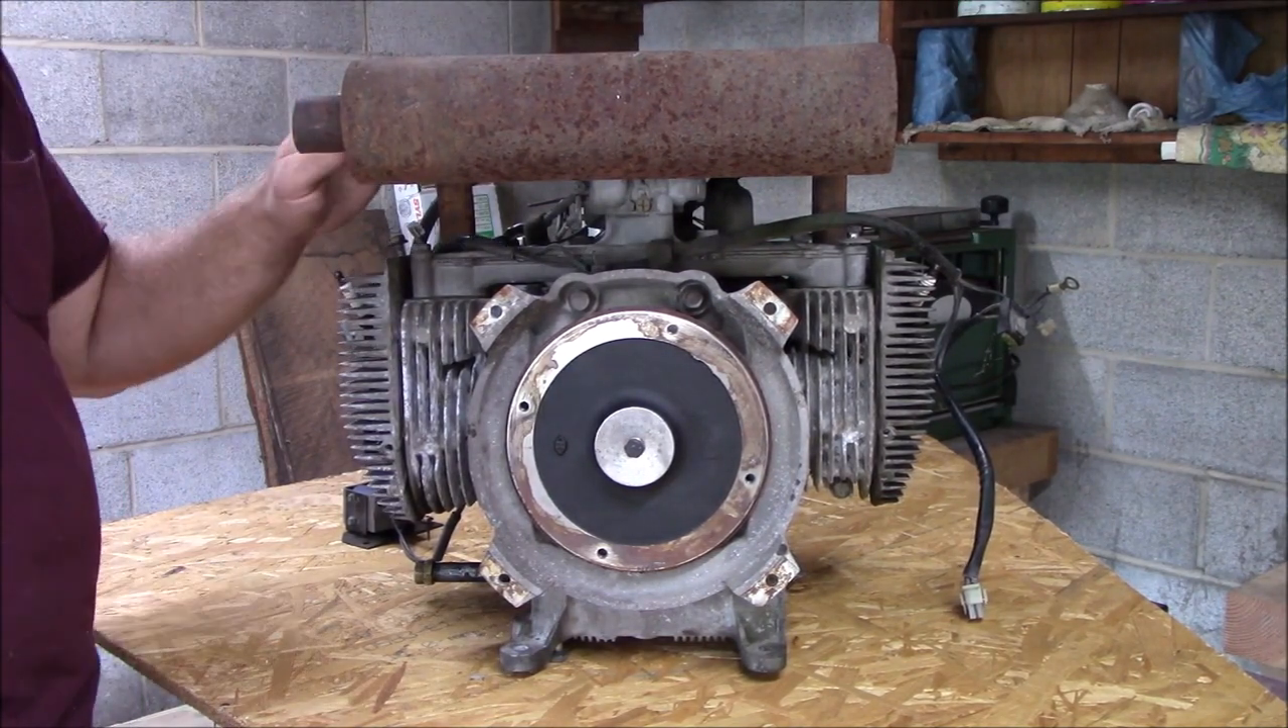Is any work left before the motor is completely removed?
No.